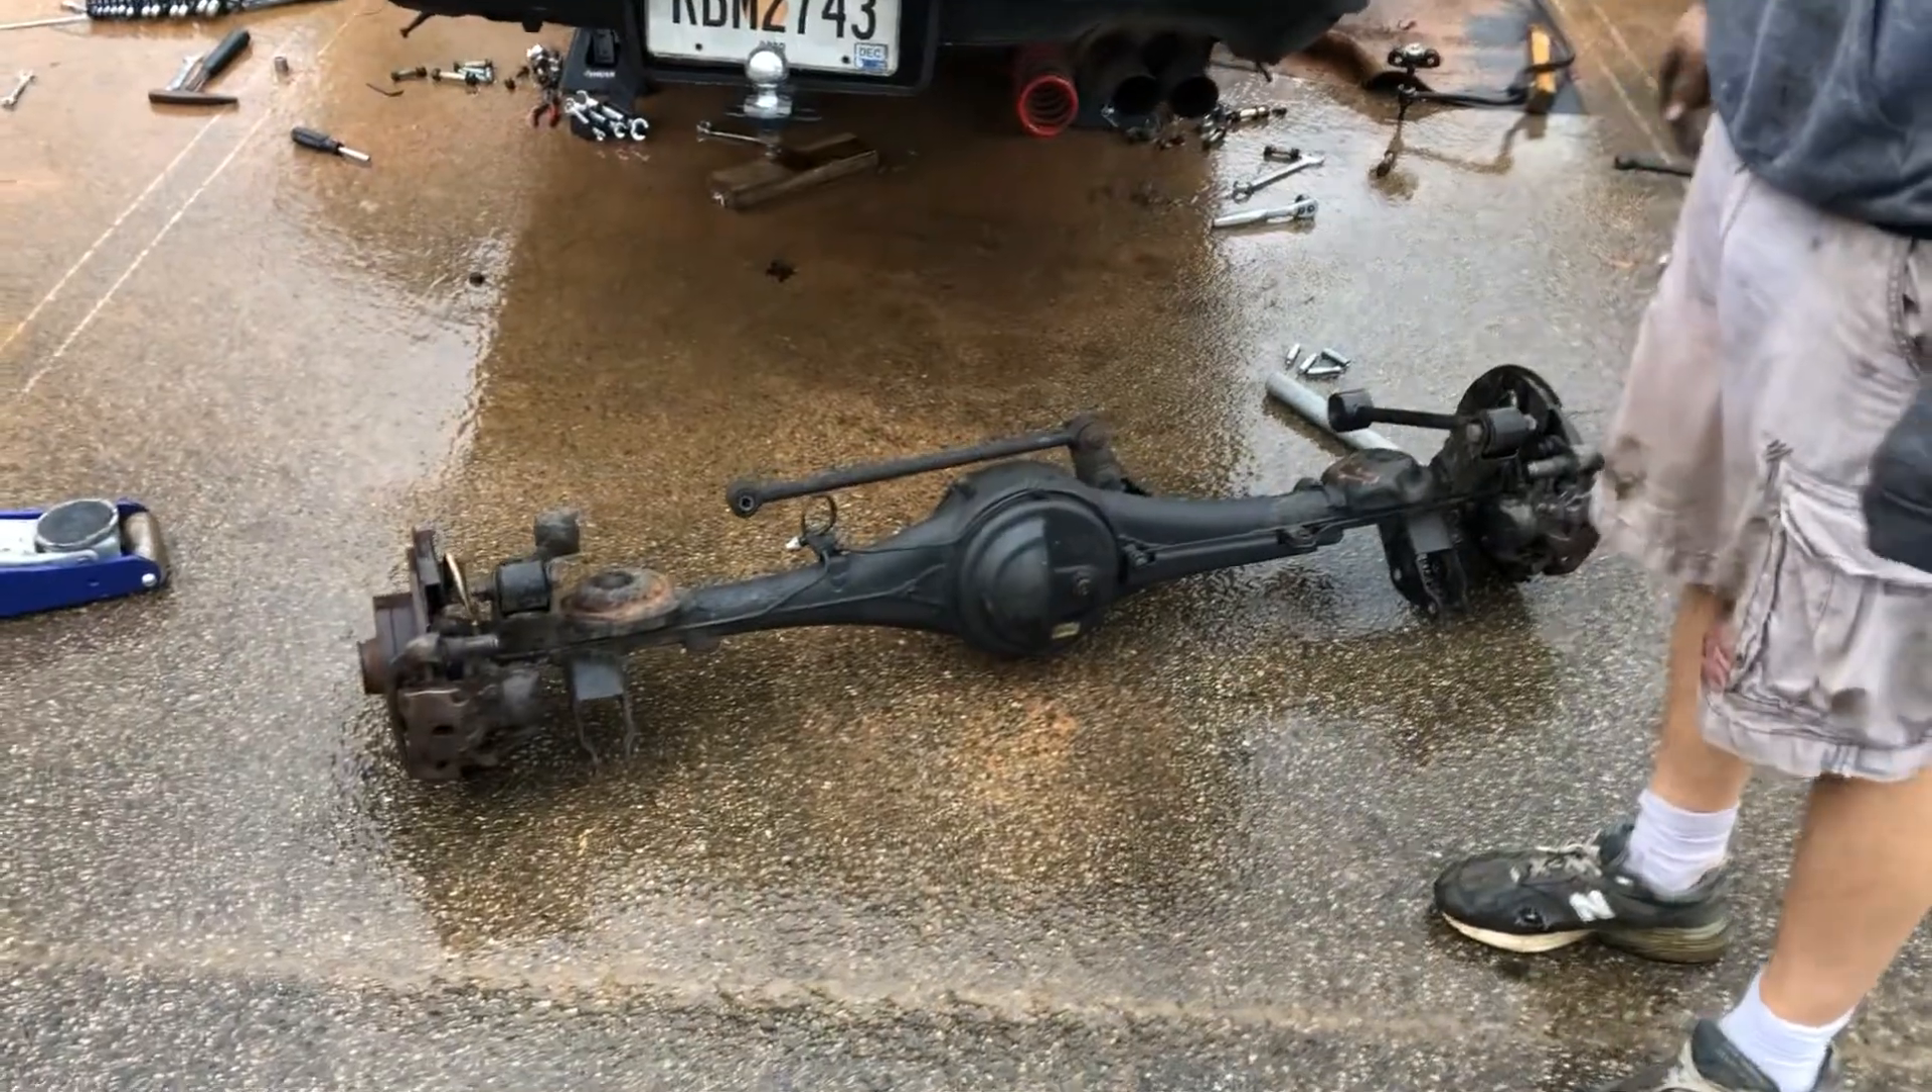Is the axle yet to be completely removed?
No.